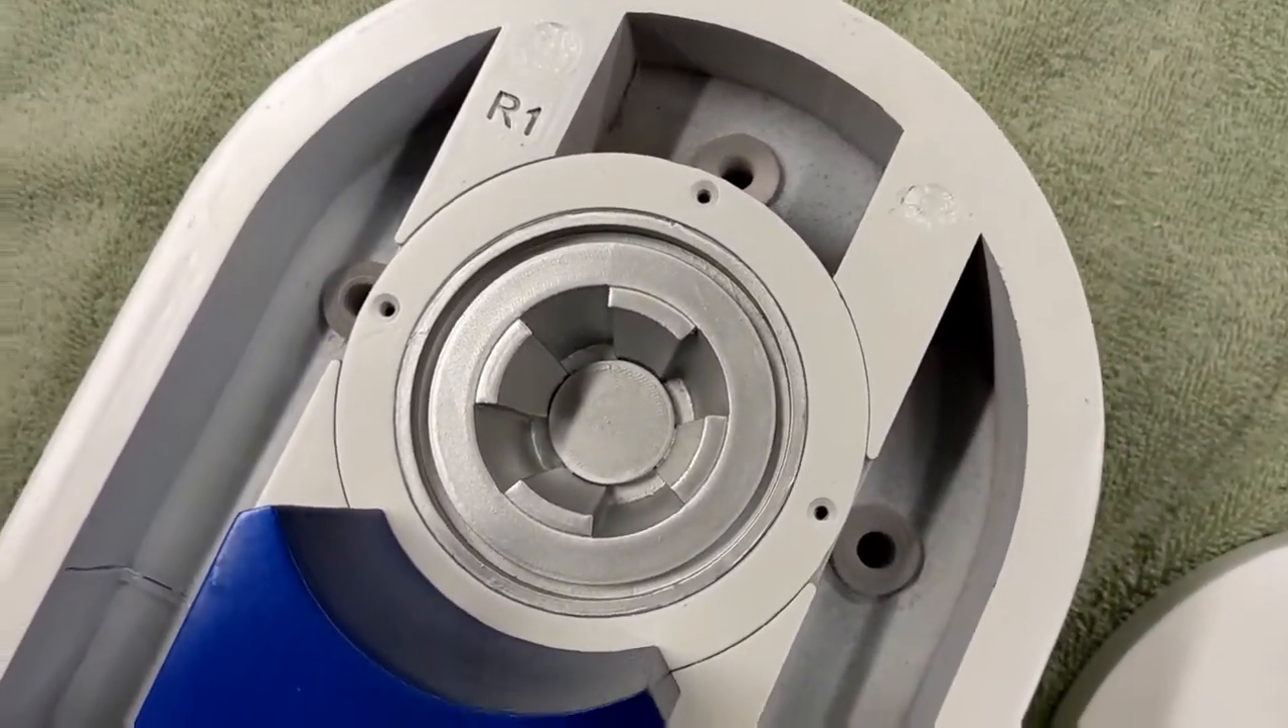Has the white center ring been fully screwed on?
No.